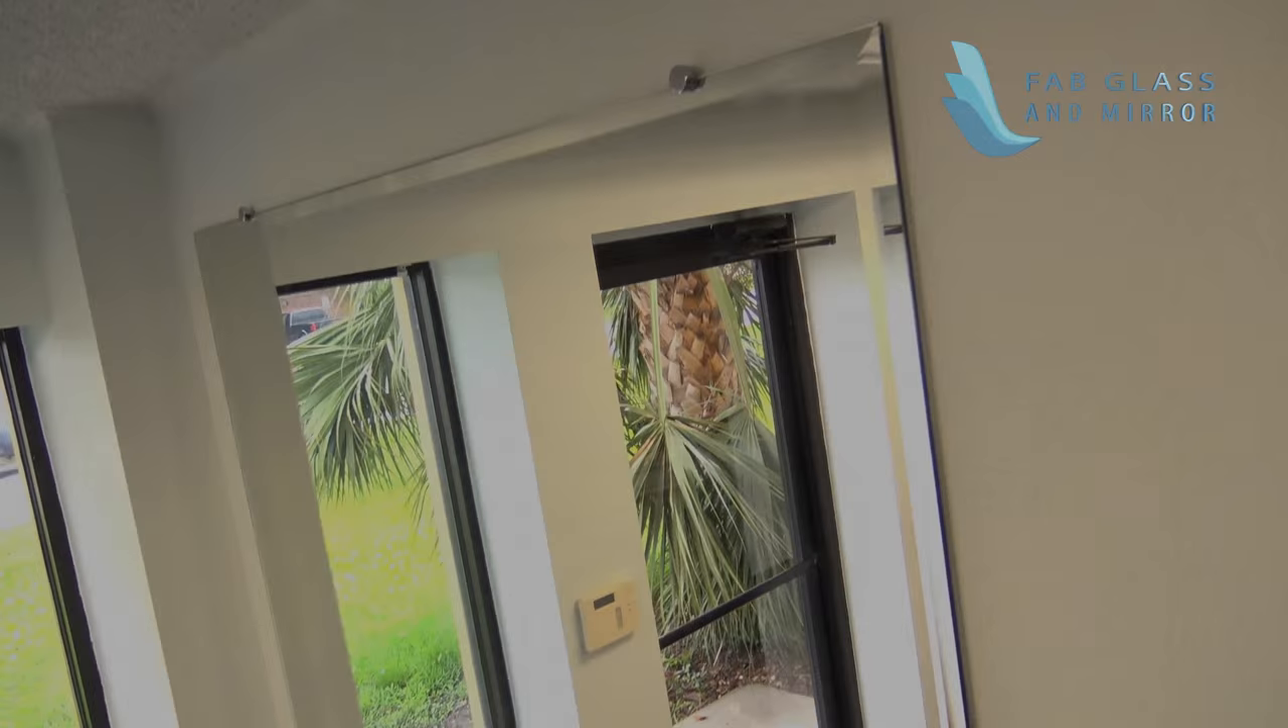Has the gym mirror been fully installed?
Yes.